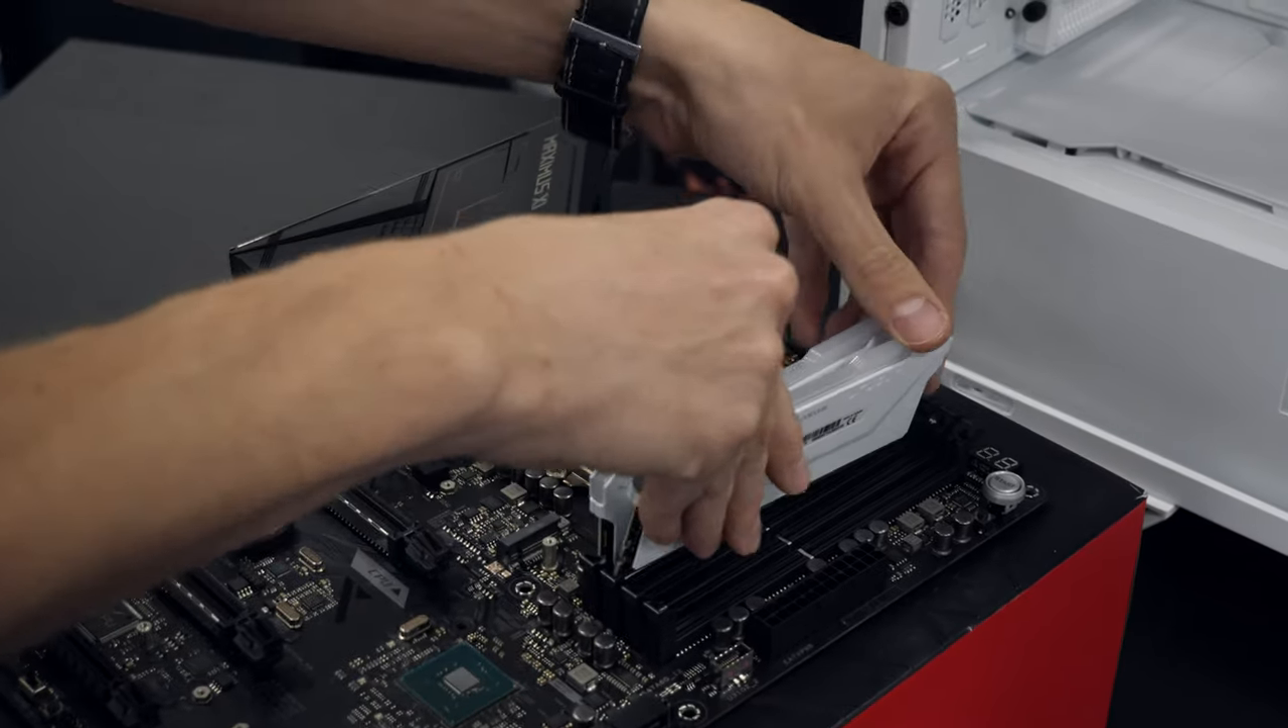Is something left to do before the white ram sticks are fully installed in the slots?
Yes.